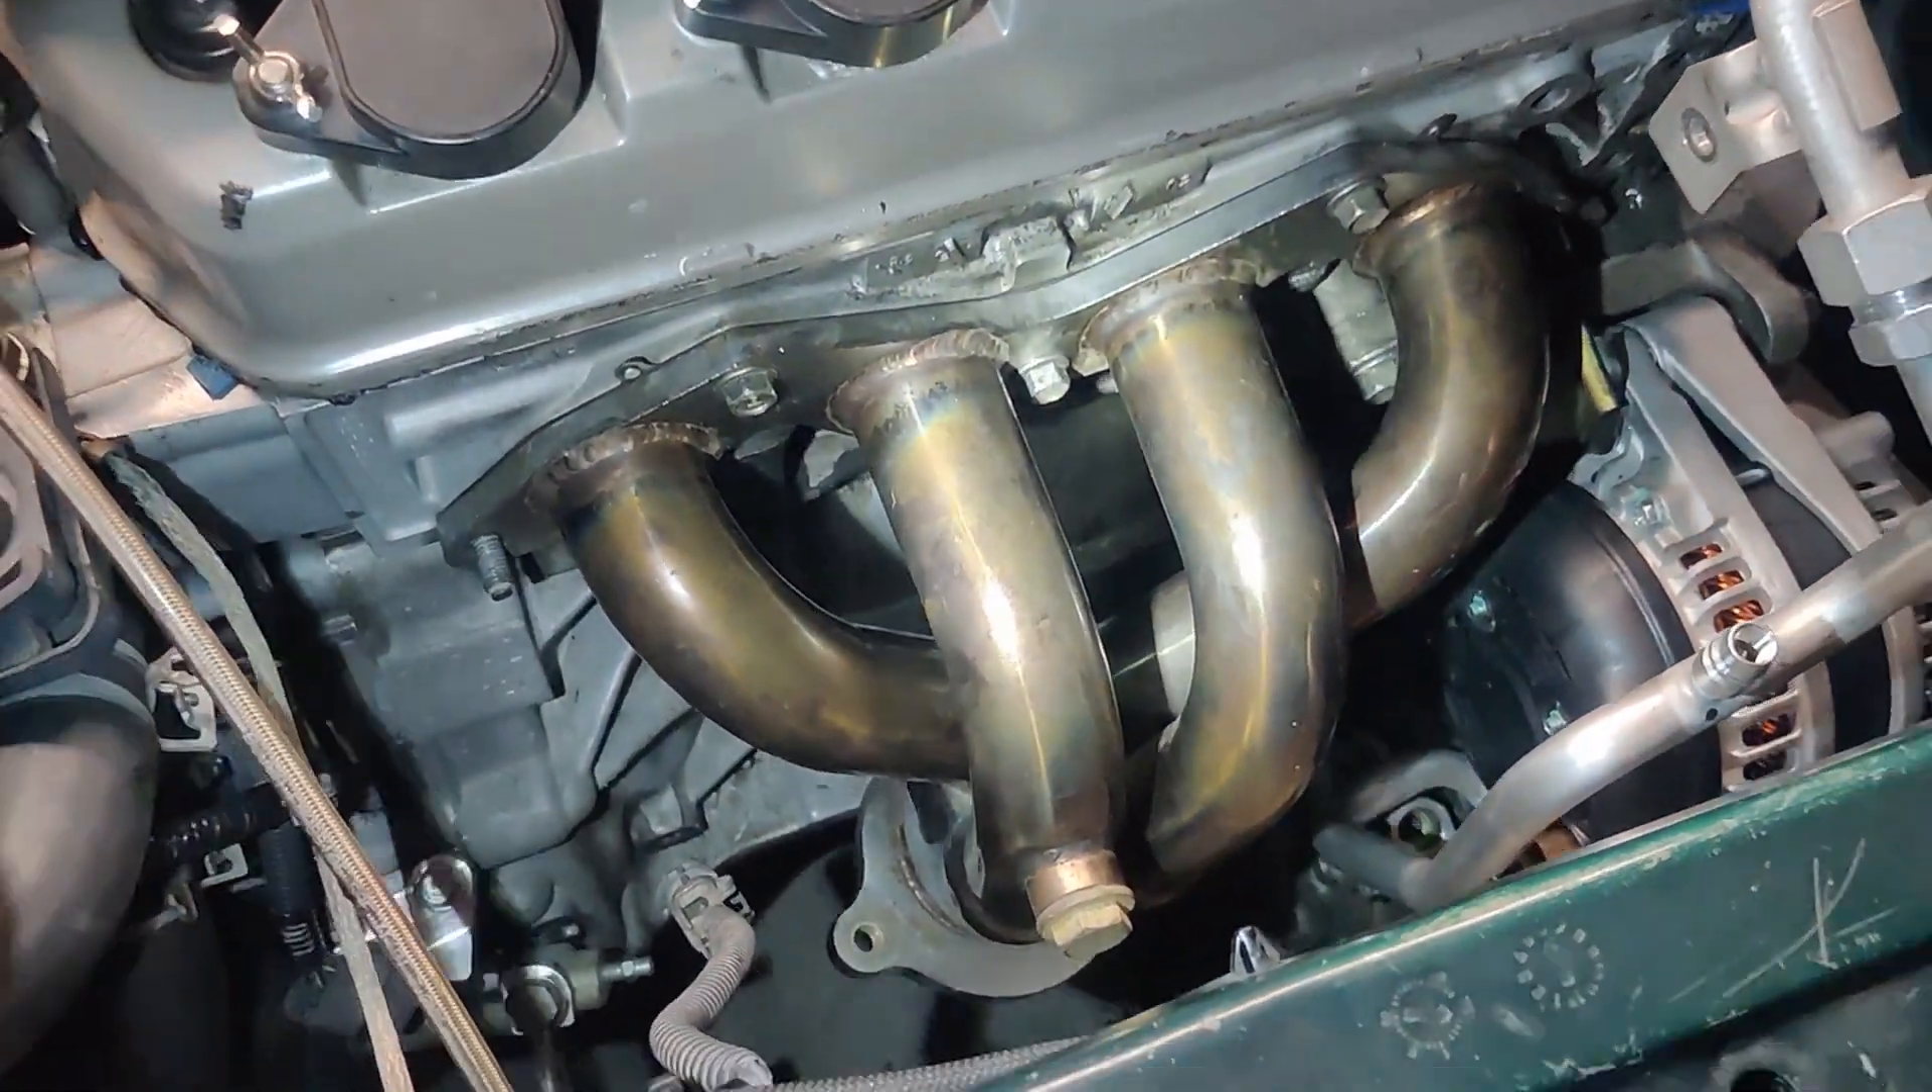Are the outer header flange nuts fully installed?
No.